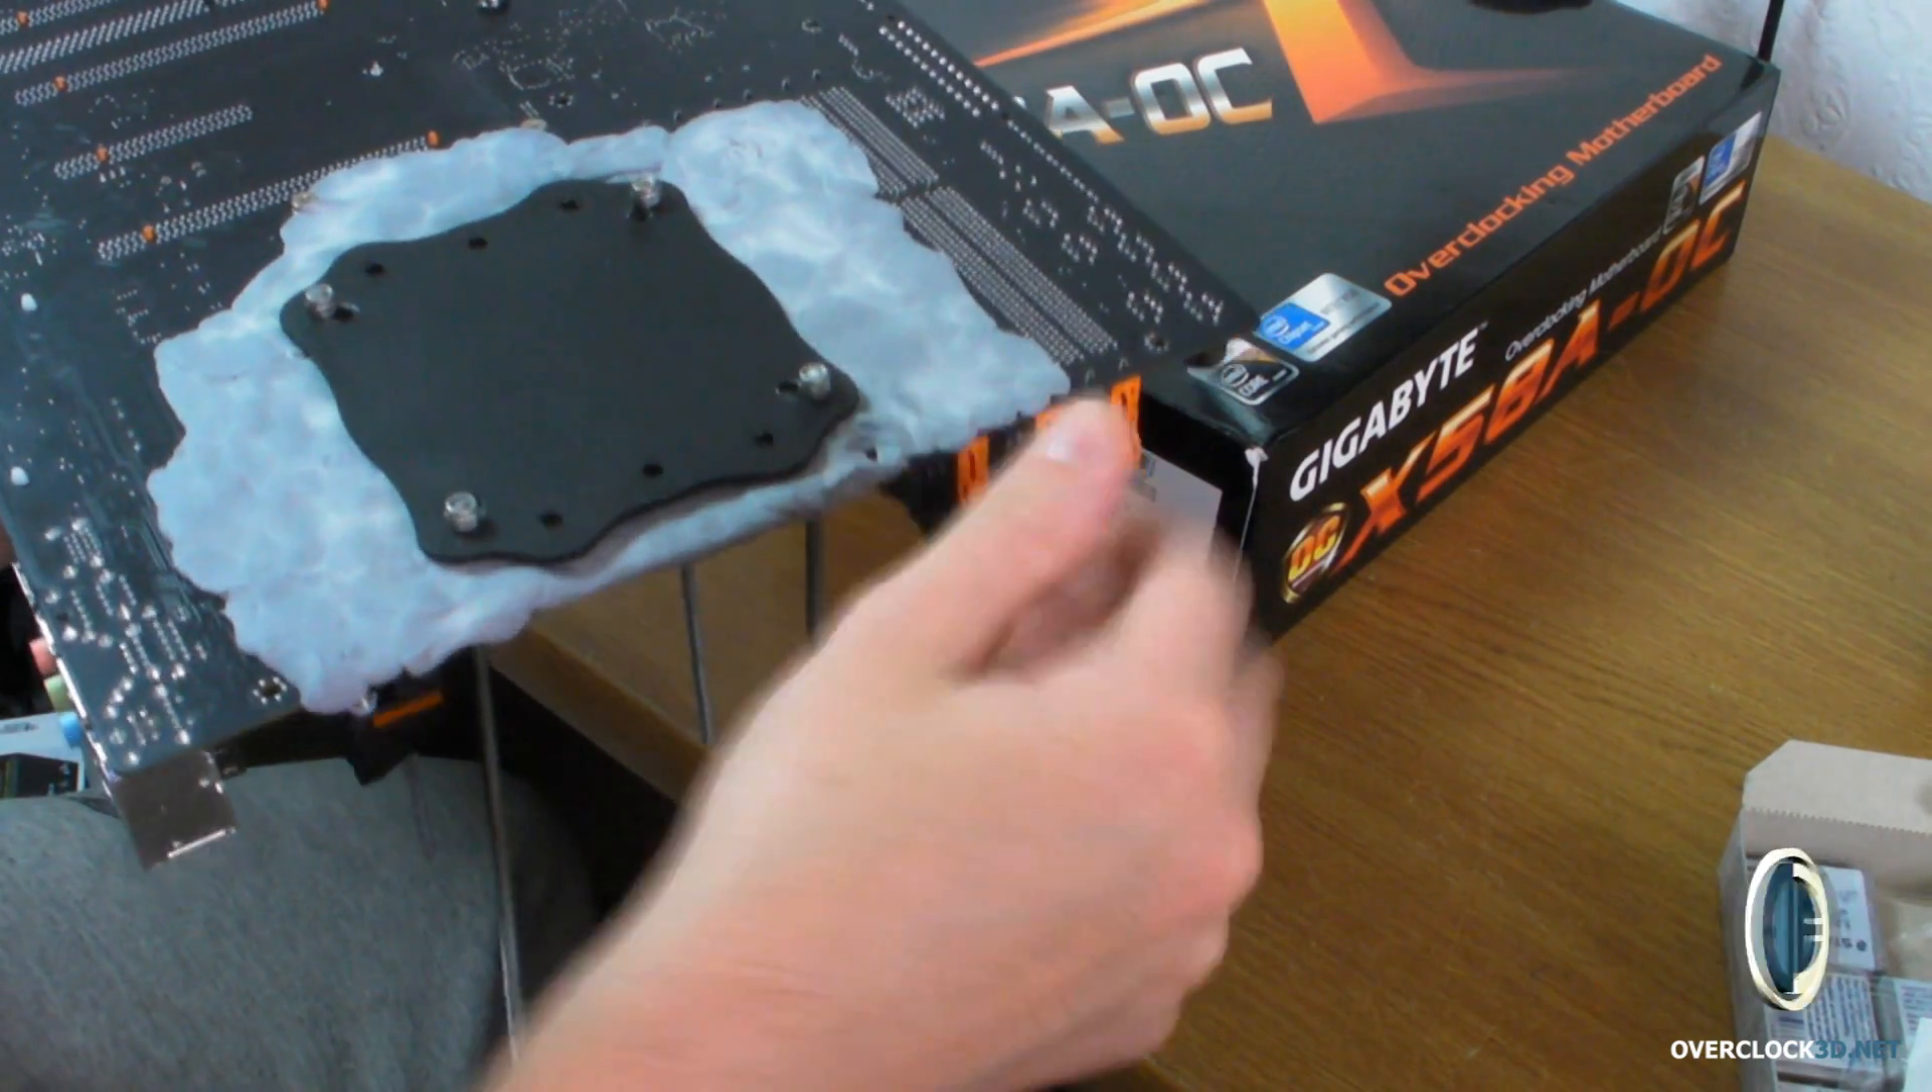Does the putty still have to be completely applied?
No.